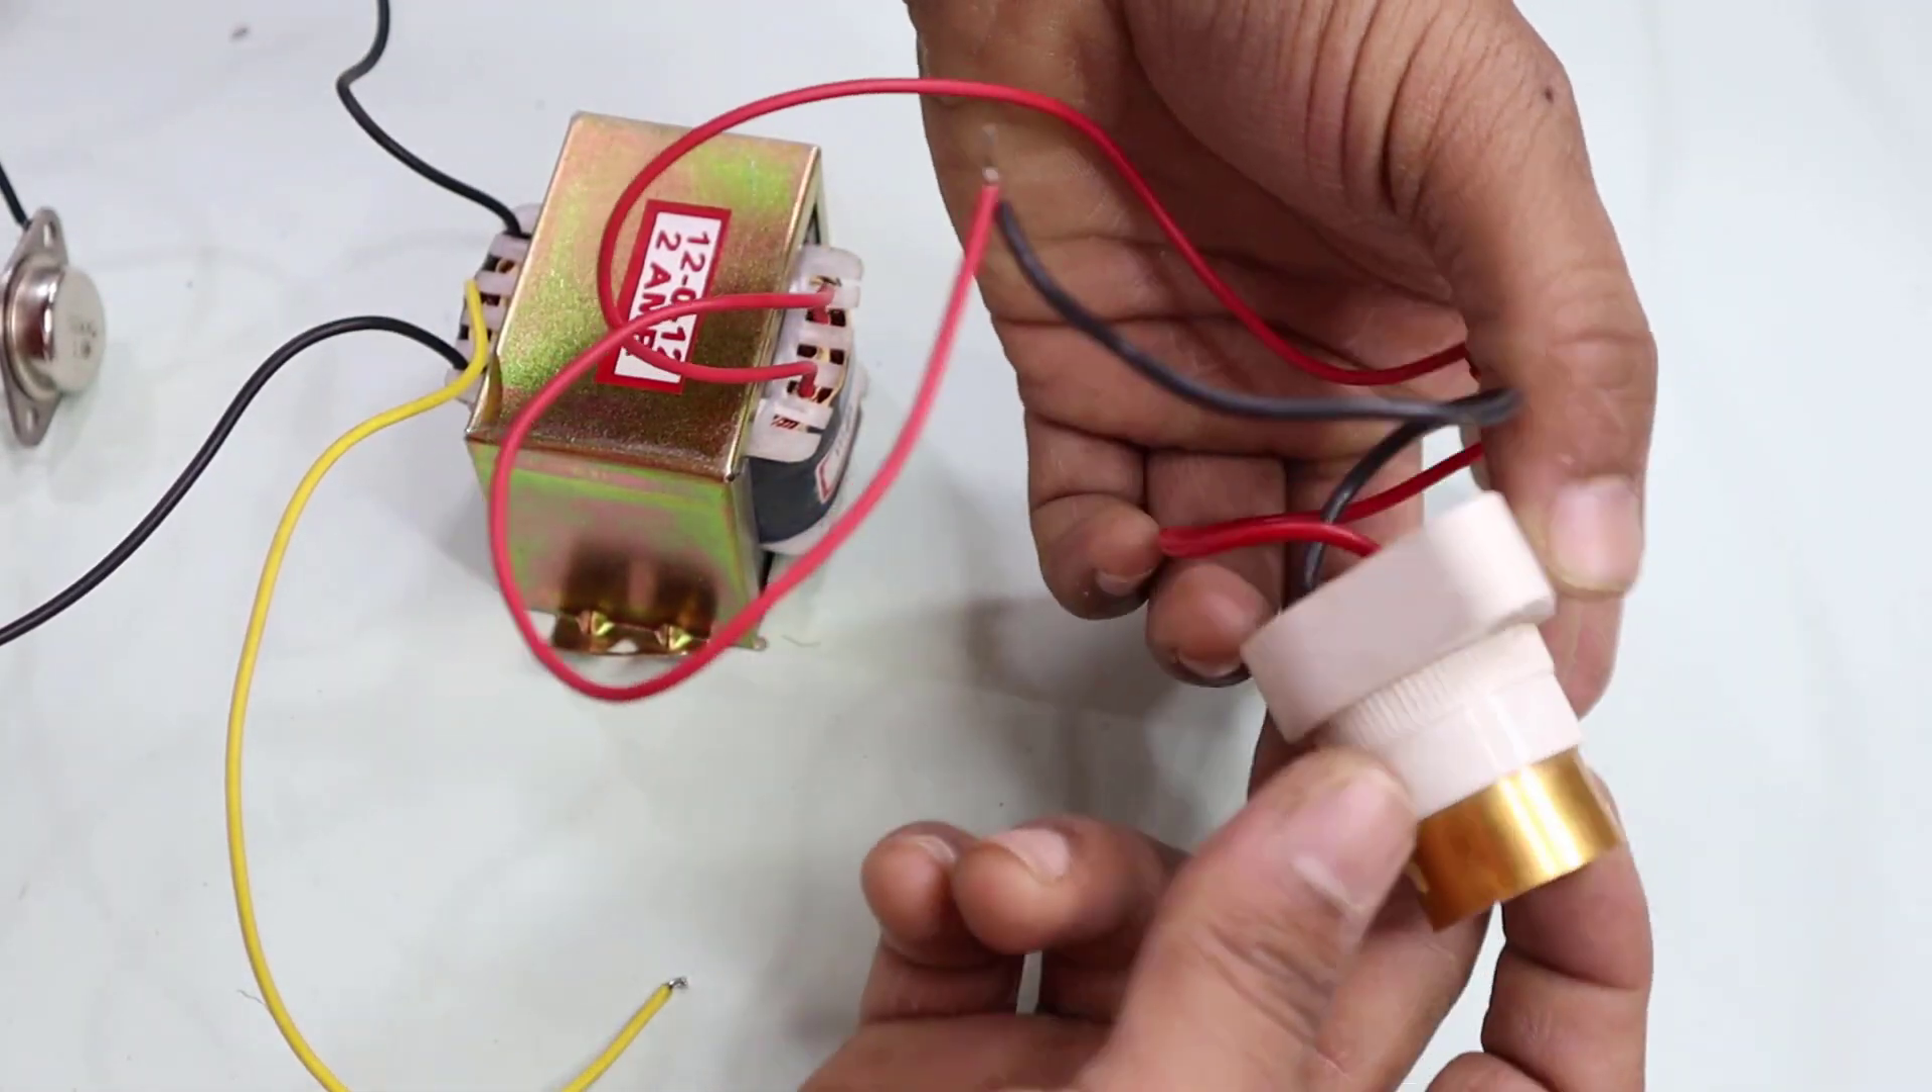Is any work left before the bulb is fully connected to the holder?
Yes.